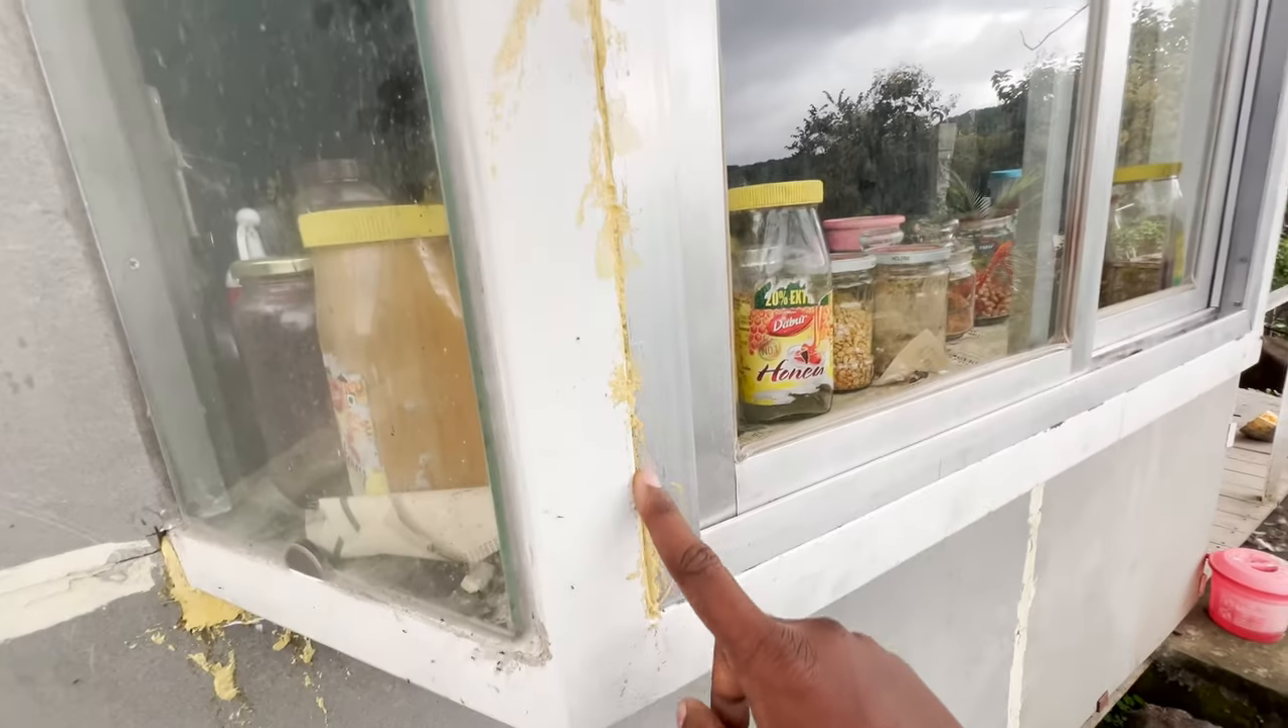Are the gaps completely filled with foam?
Yes.